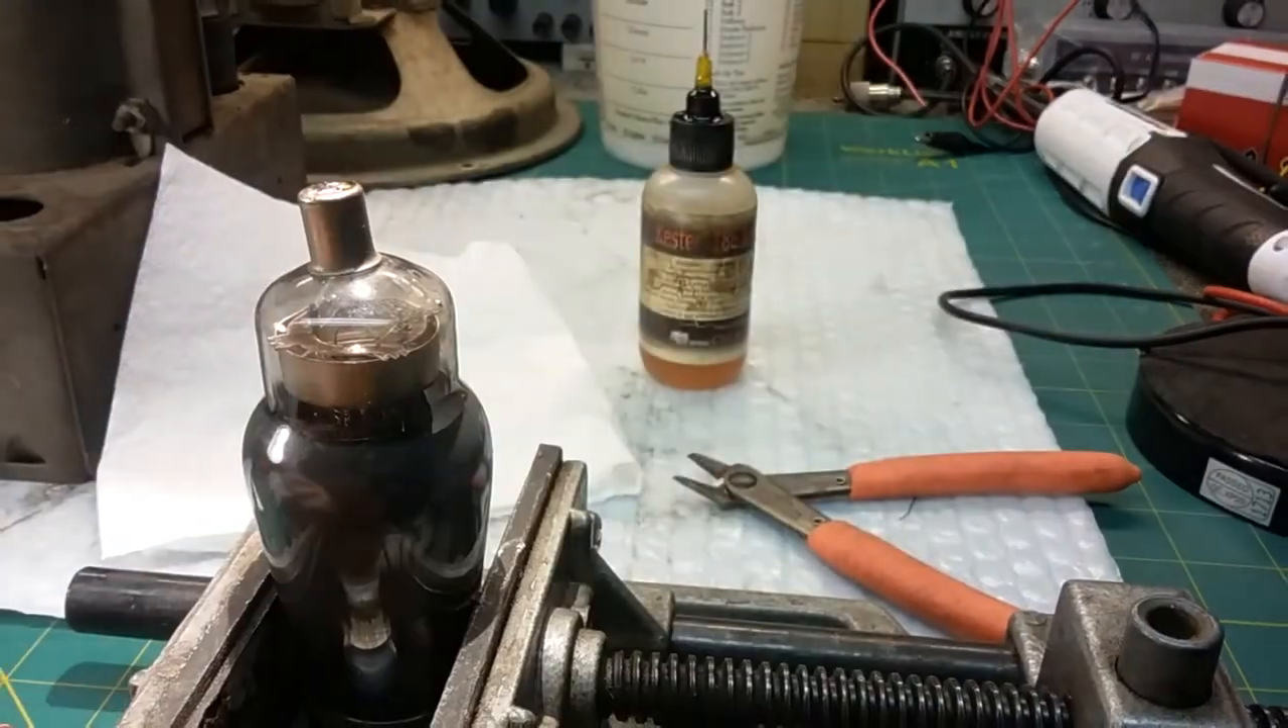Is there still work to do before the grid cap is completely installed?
No.